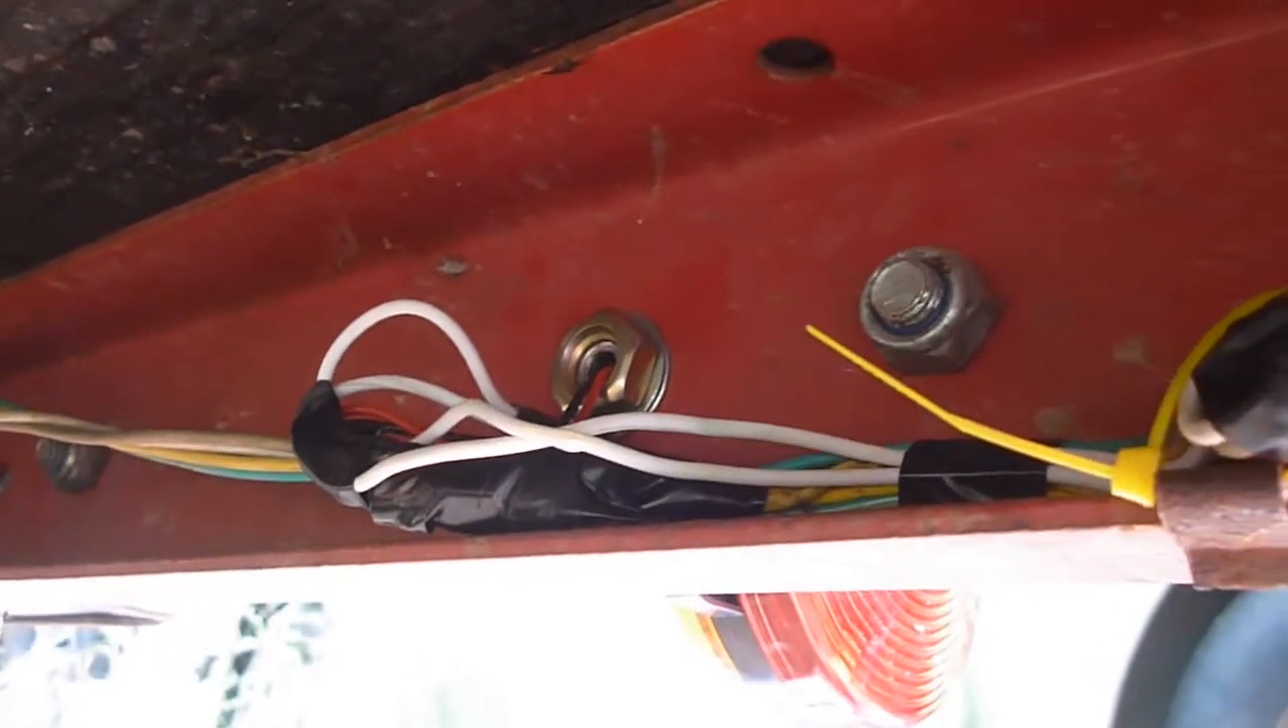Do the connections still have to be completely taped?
No.